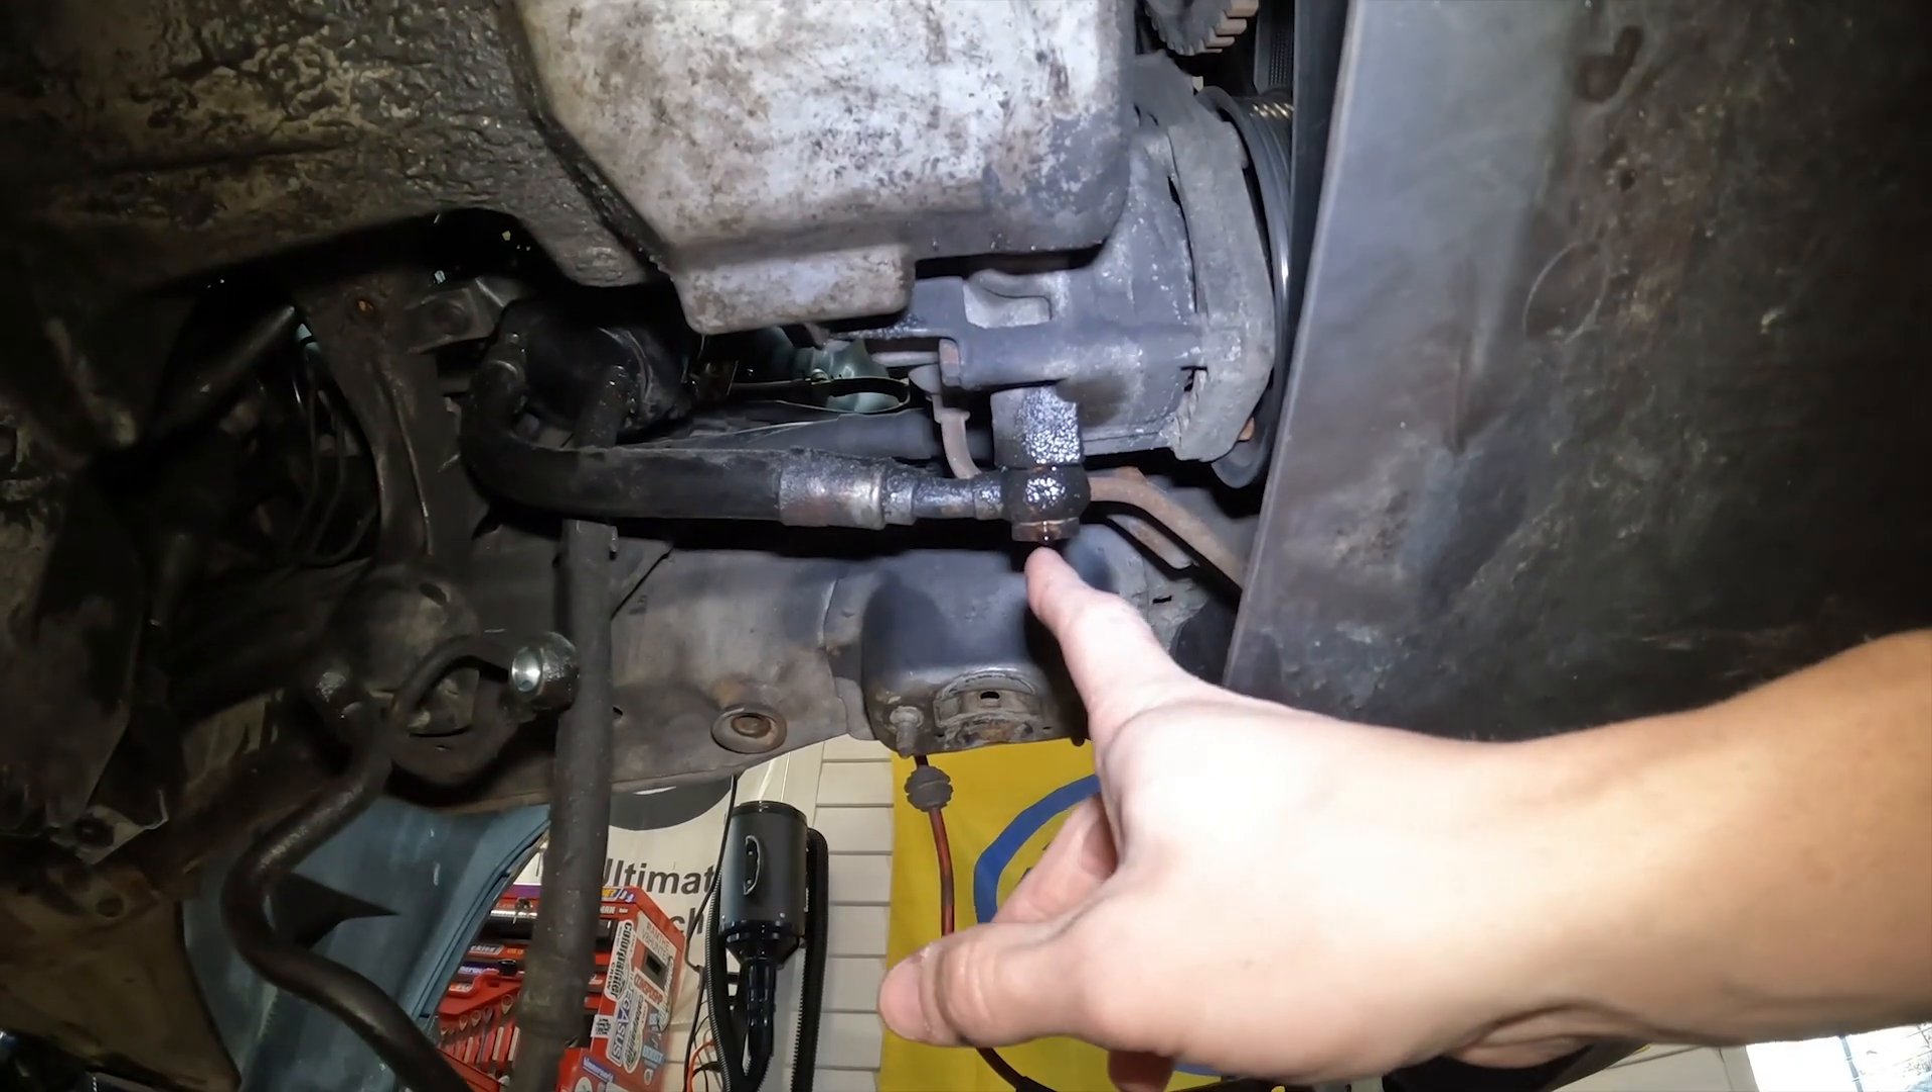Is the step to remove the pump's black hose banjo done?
No.